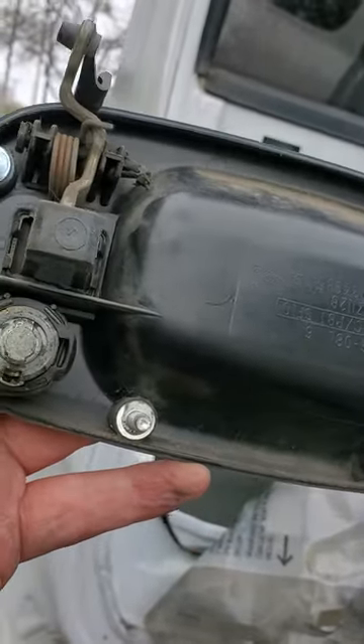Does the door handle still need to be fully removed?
No.